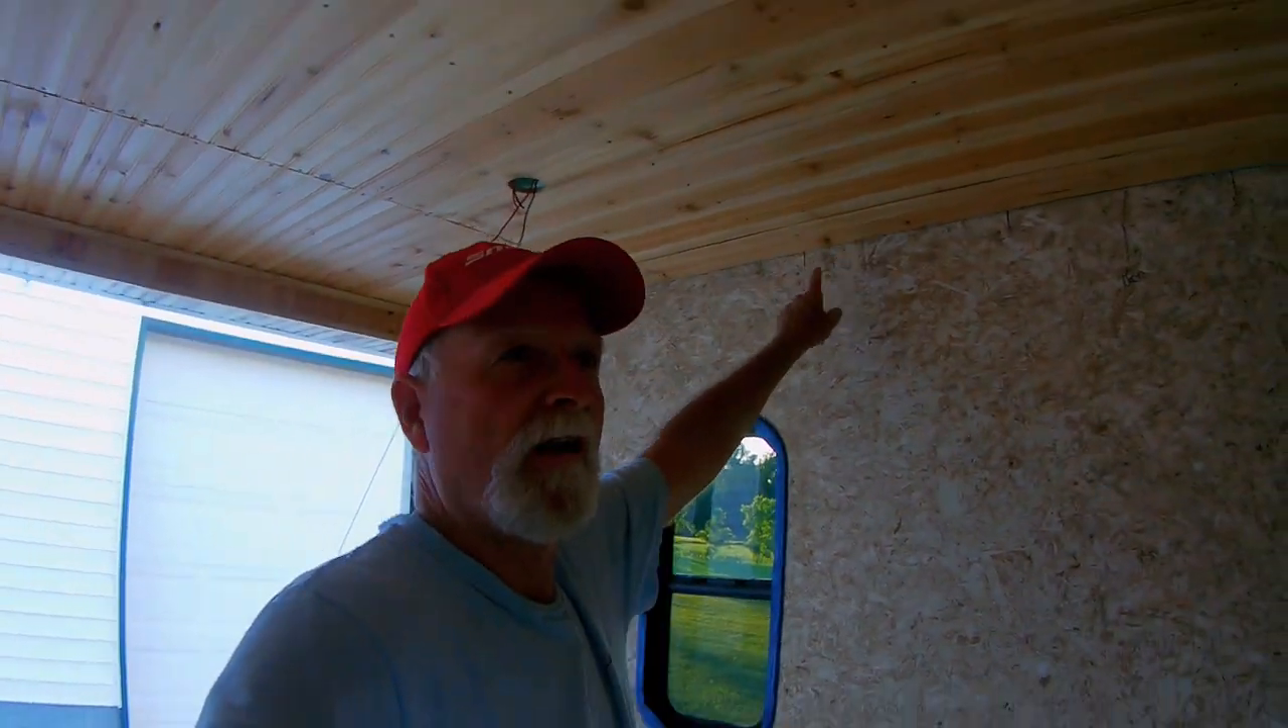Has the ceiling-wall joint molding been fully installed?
No.